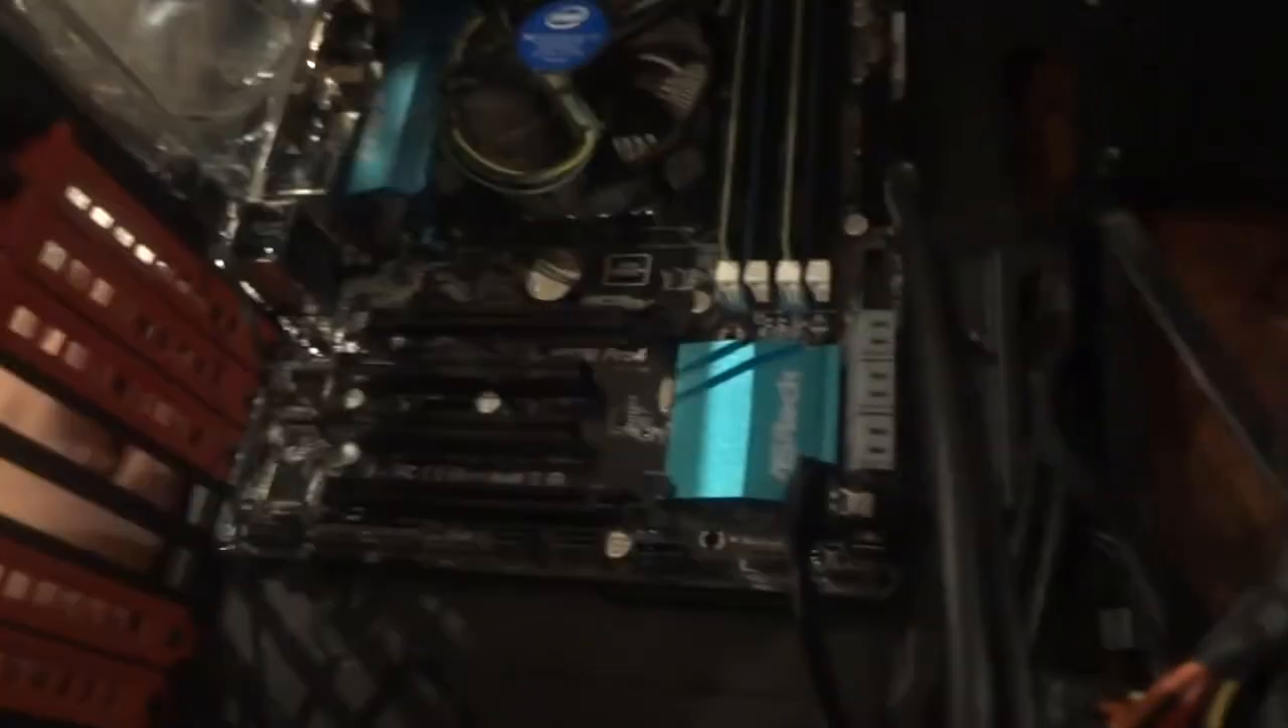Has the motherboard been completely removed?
No.